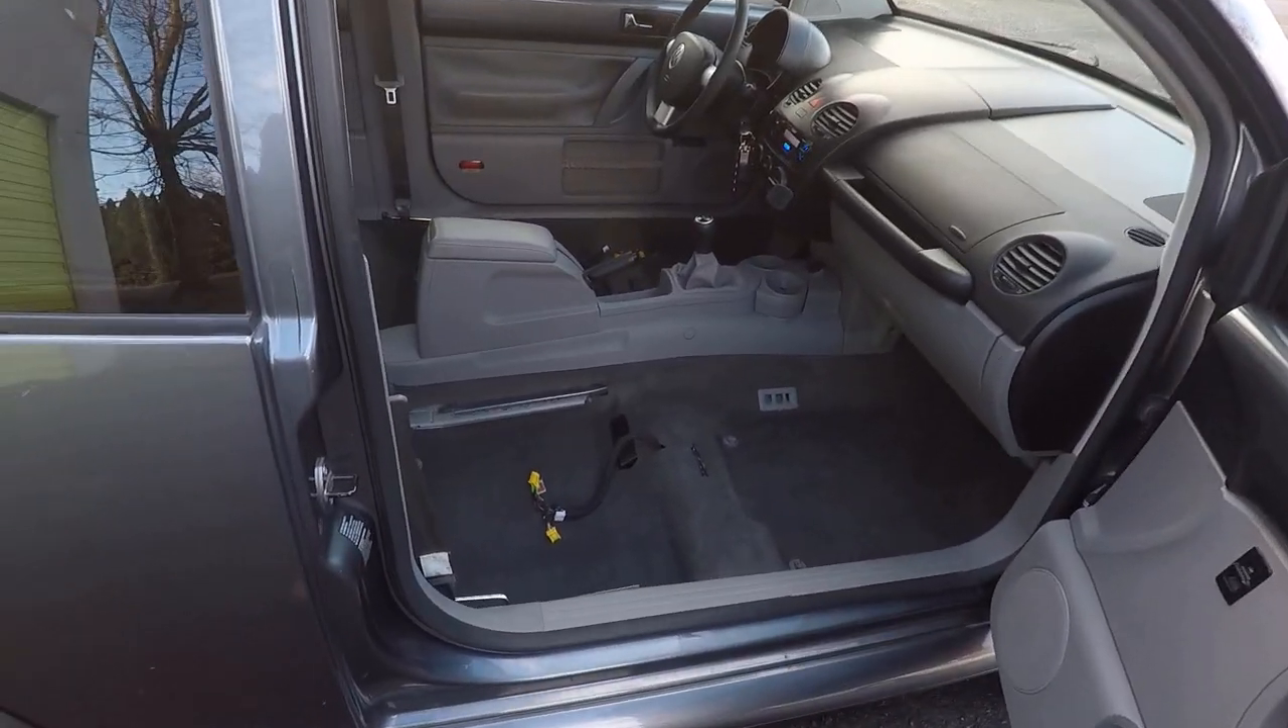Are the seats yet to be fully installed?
Yes.